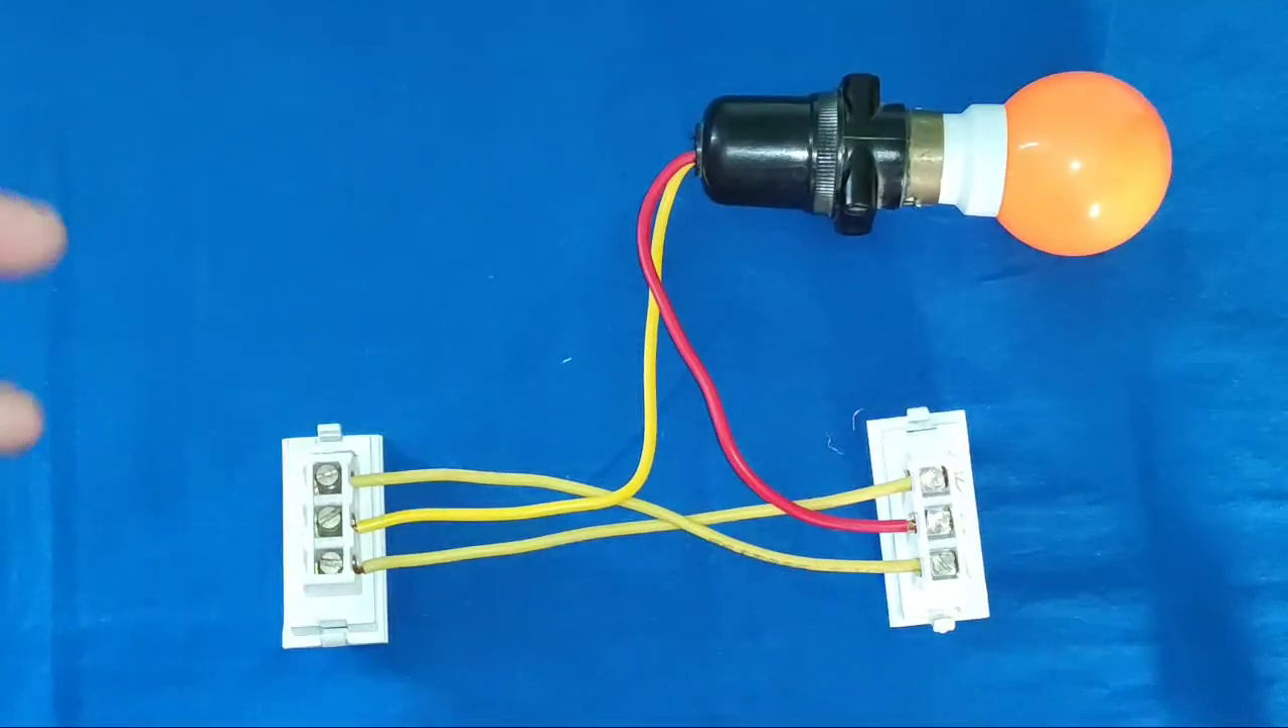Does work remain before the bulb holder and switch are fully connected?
No.